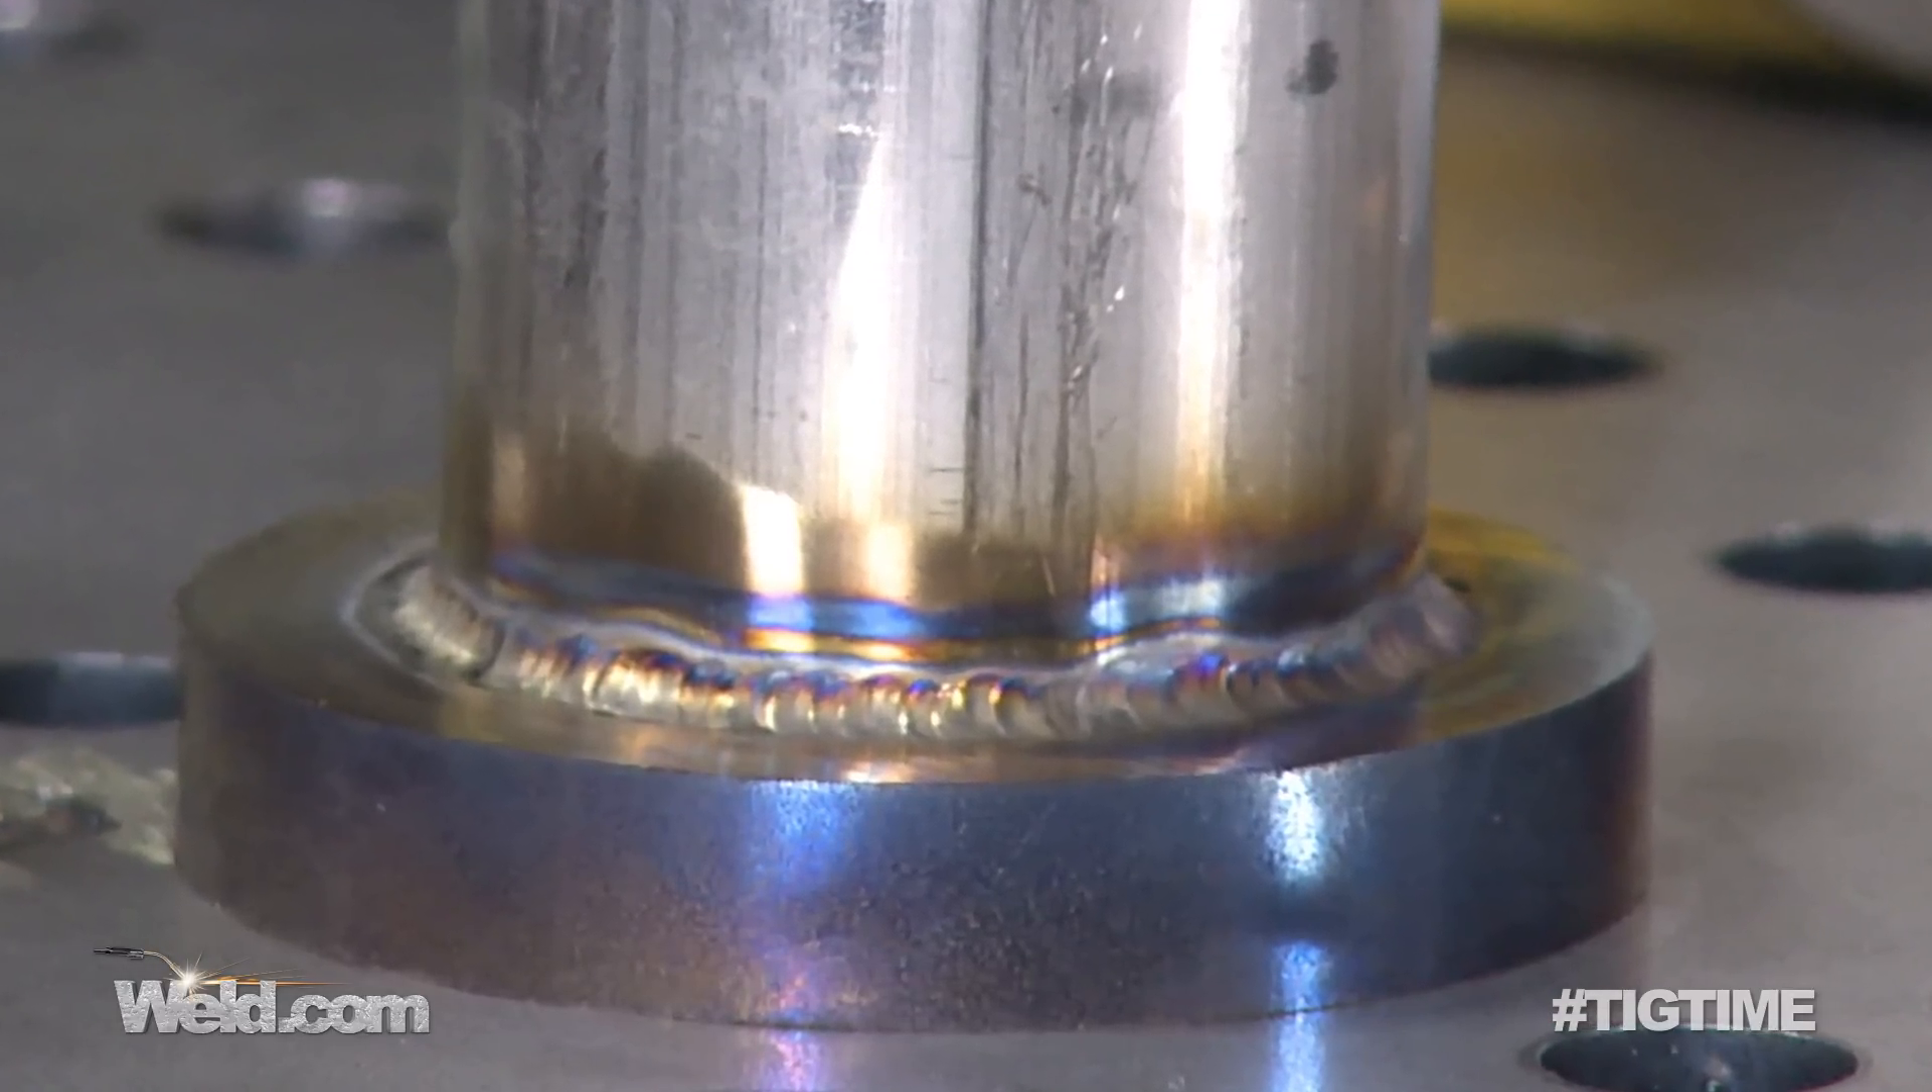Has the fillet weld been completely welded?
Yes.